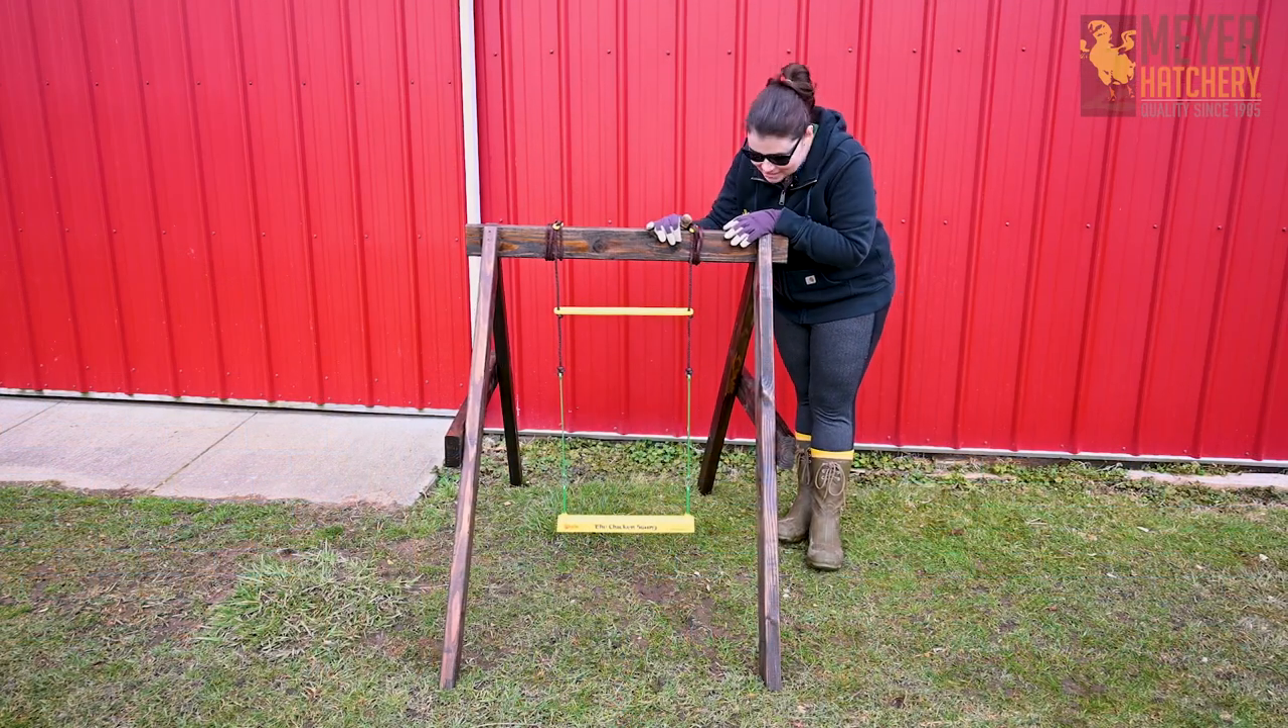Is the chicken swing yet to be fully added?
No.